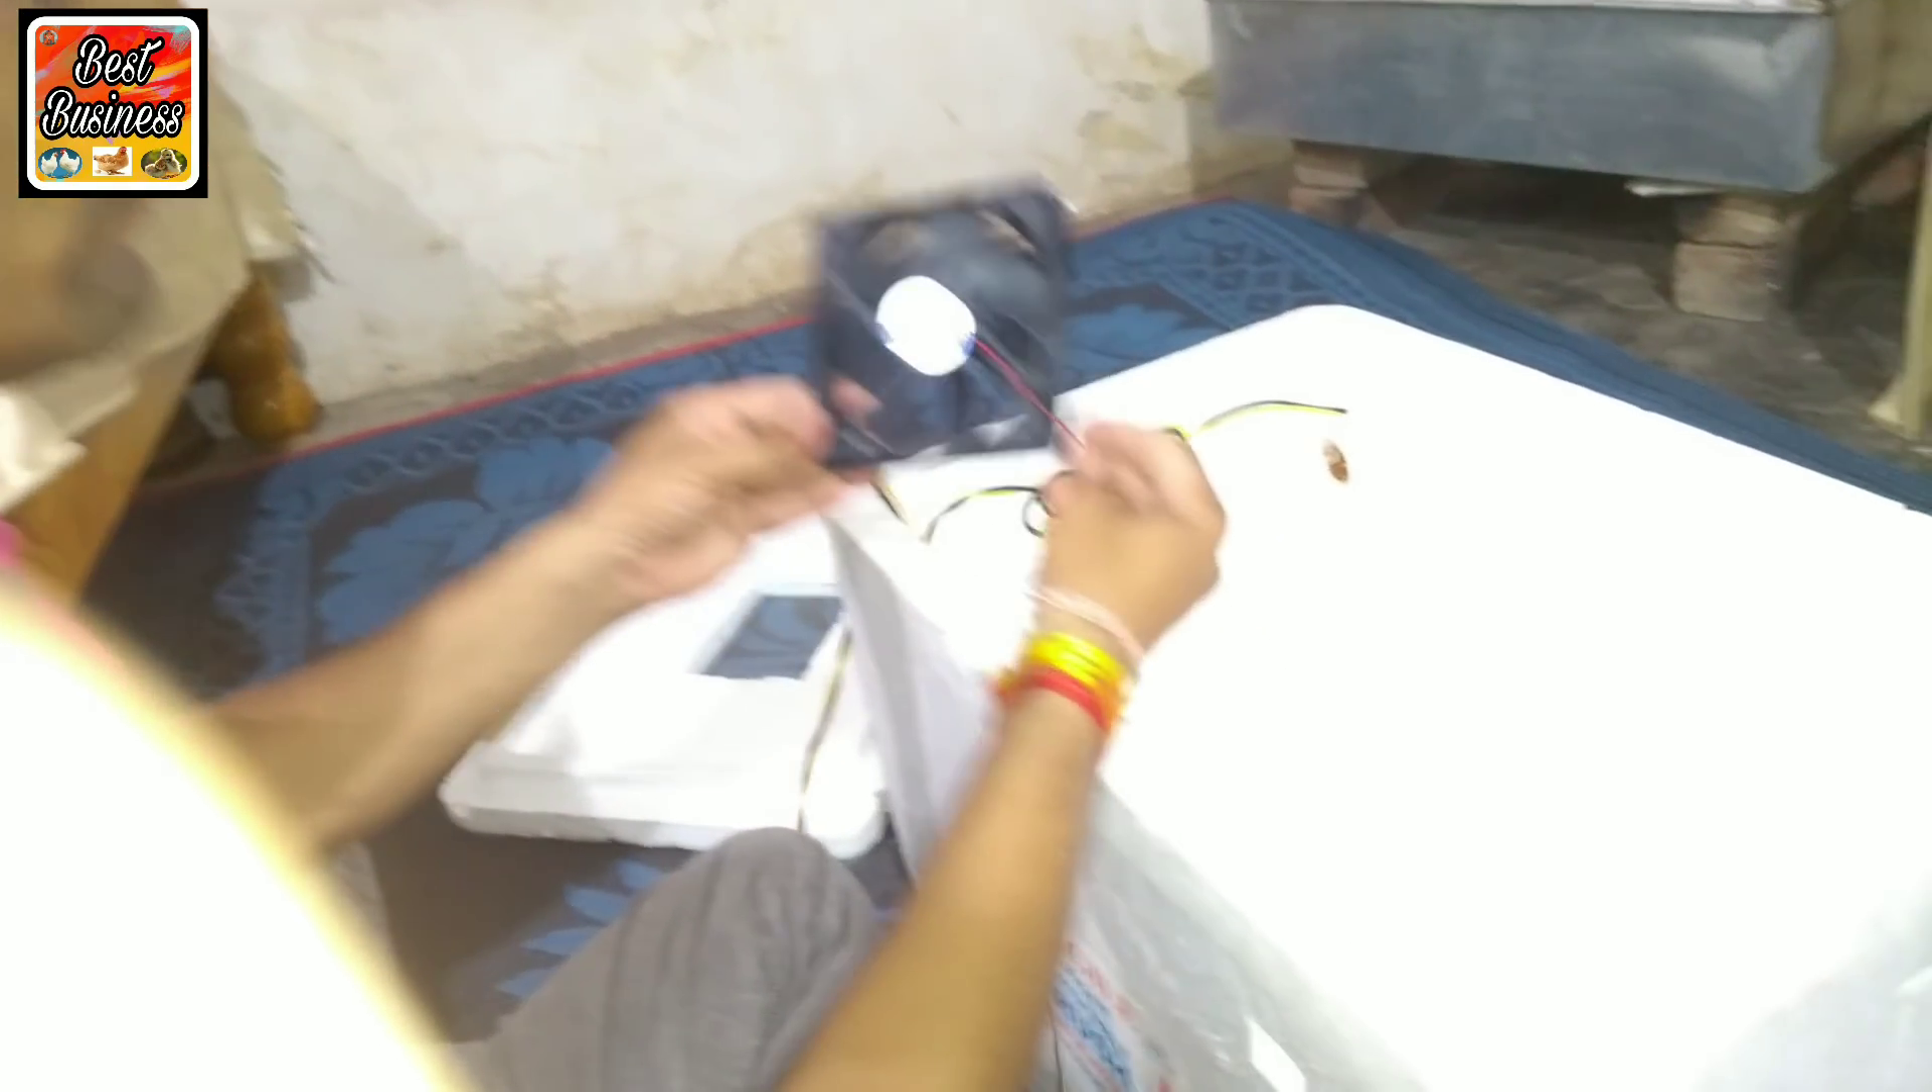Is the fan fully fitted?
No.